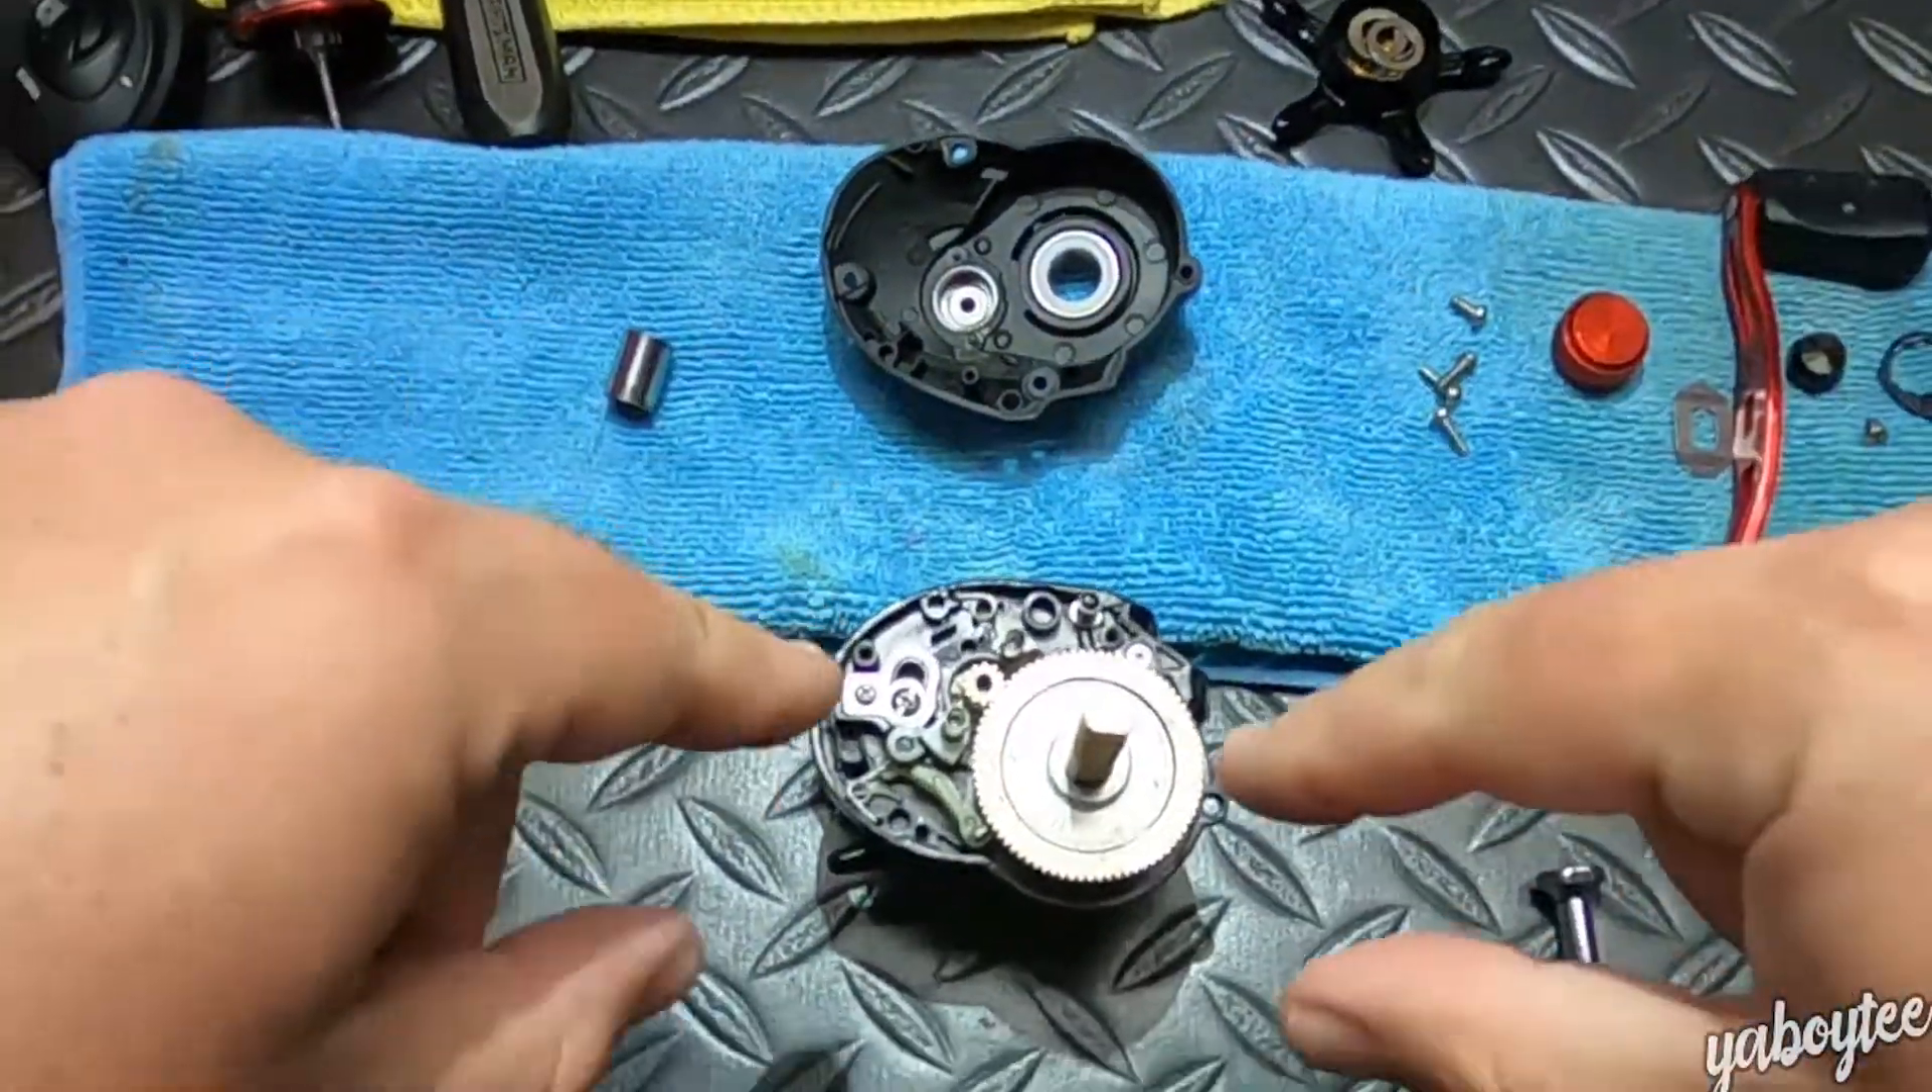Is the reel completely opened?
Yes.